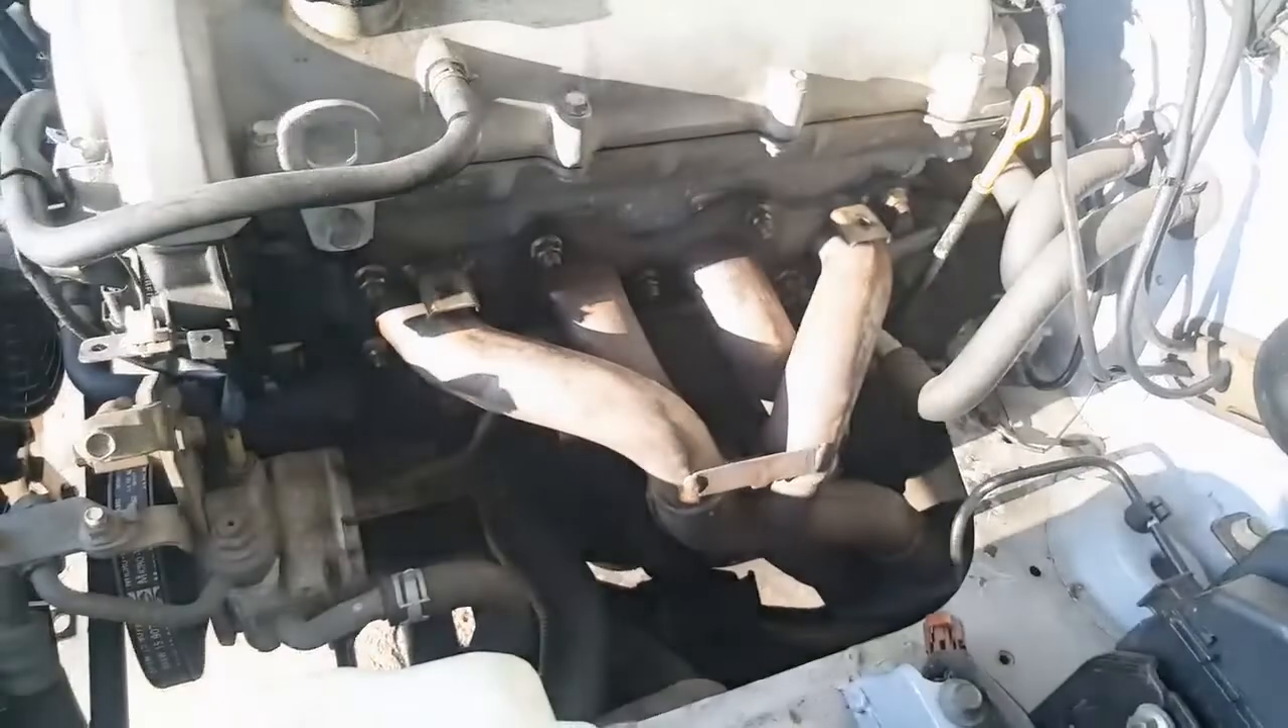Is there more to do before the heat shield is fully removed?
No.